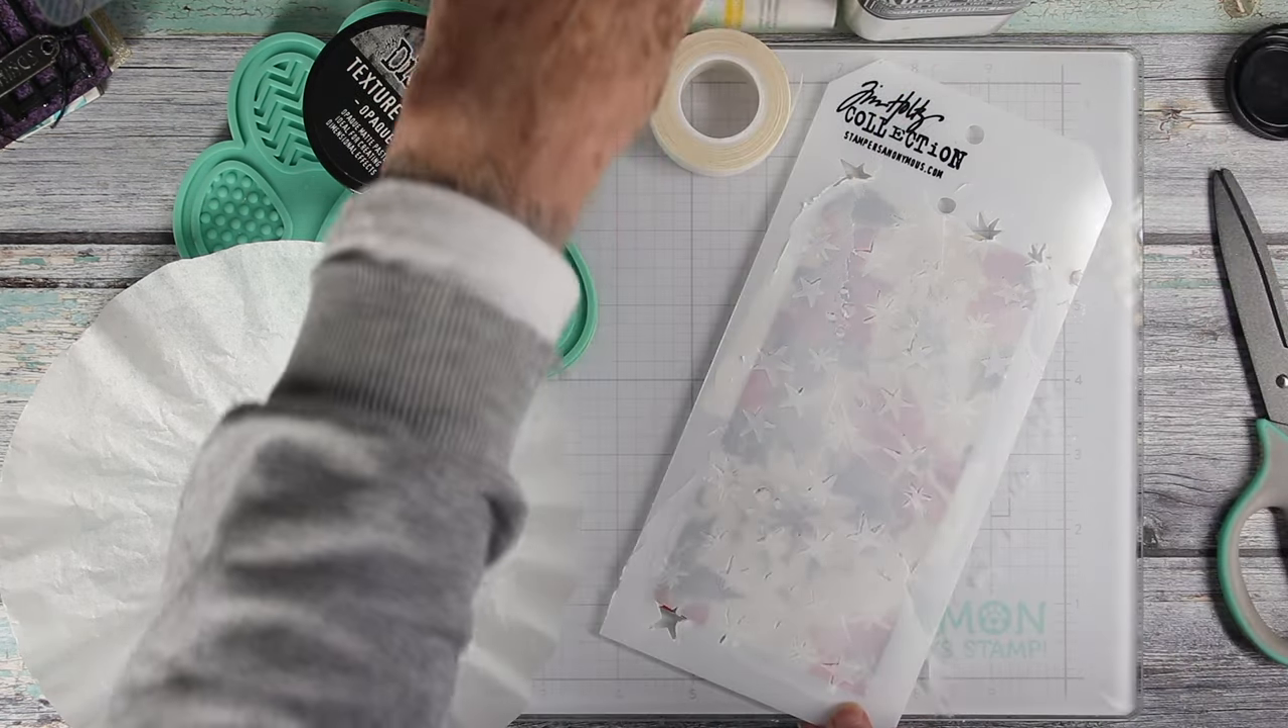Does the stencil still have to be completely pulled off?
Yes.